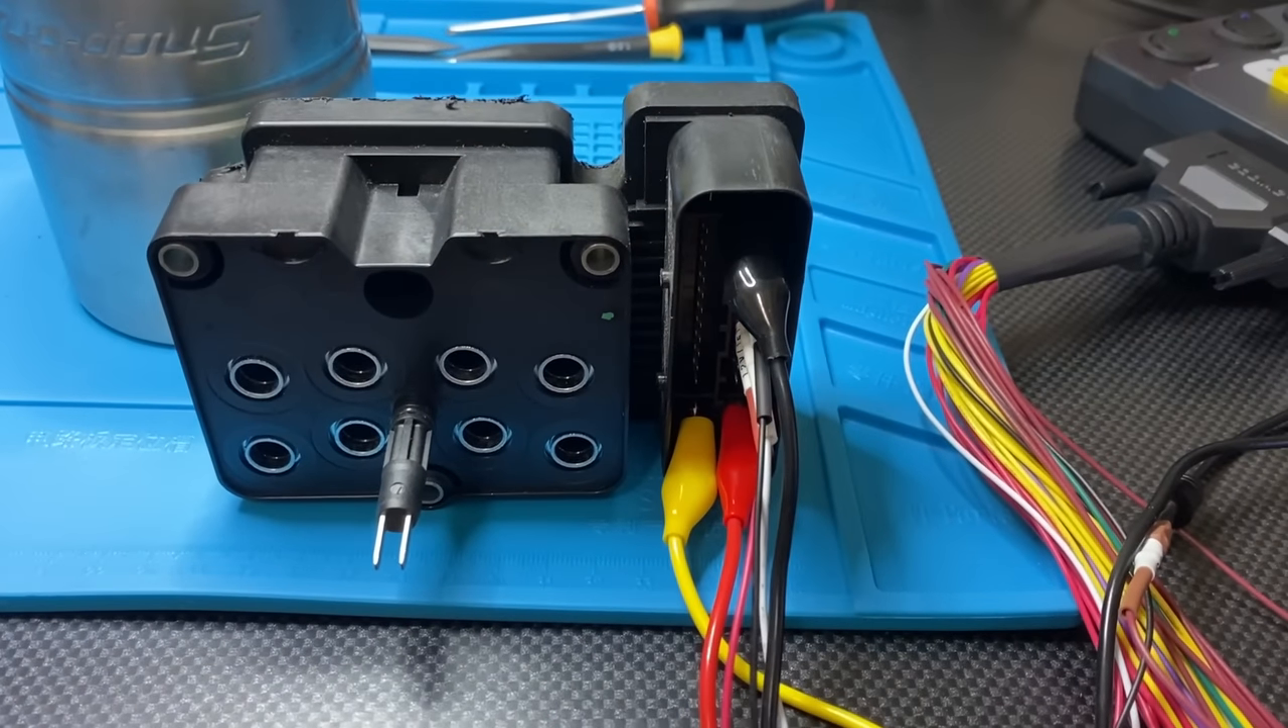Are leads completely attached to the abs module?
Yes.